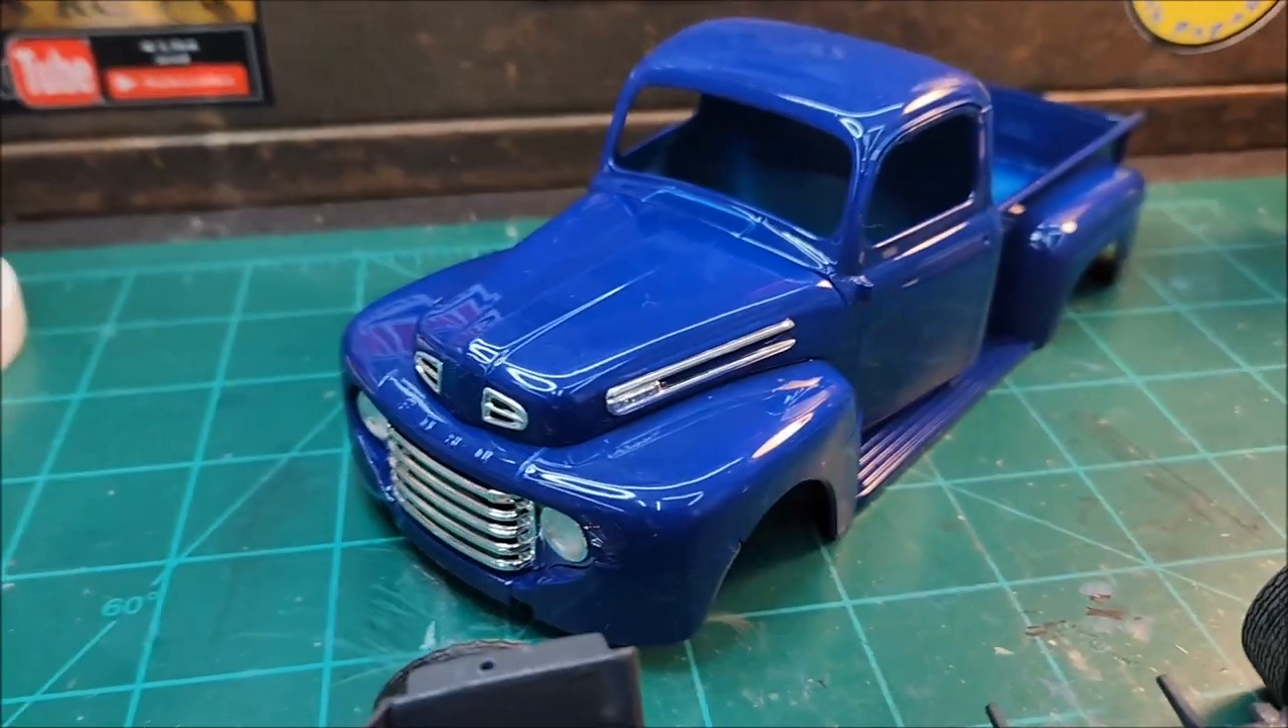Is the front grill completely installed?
Yes.